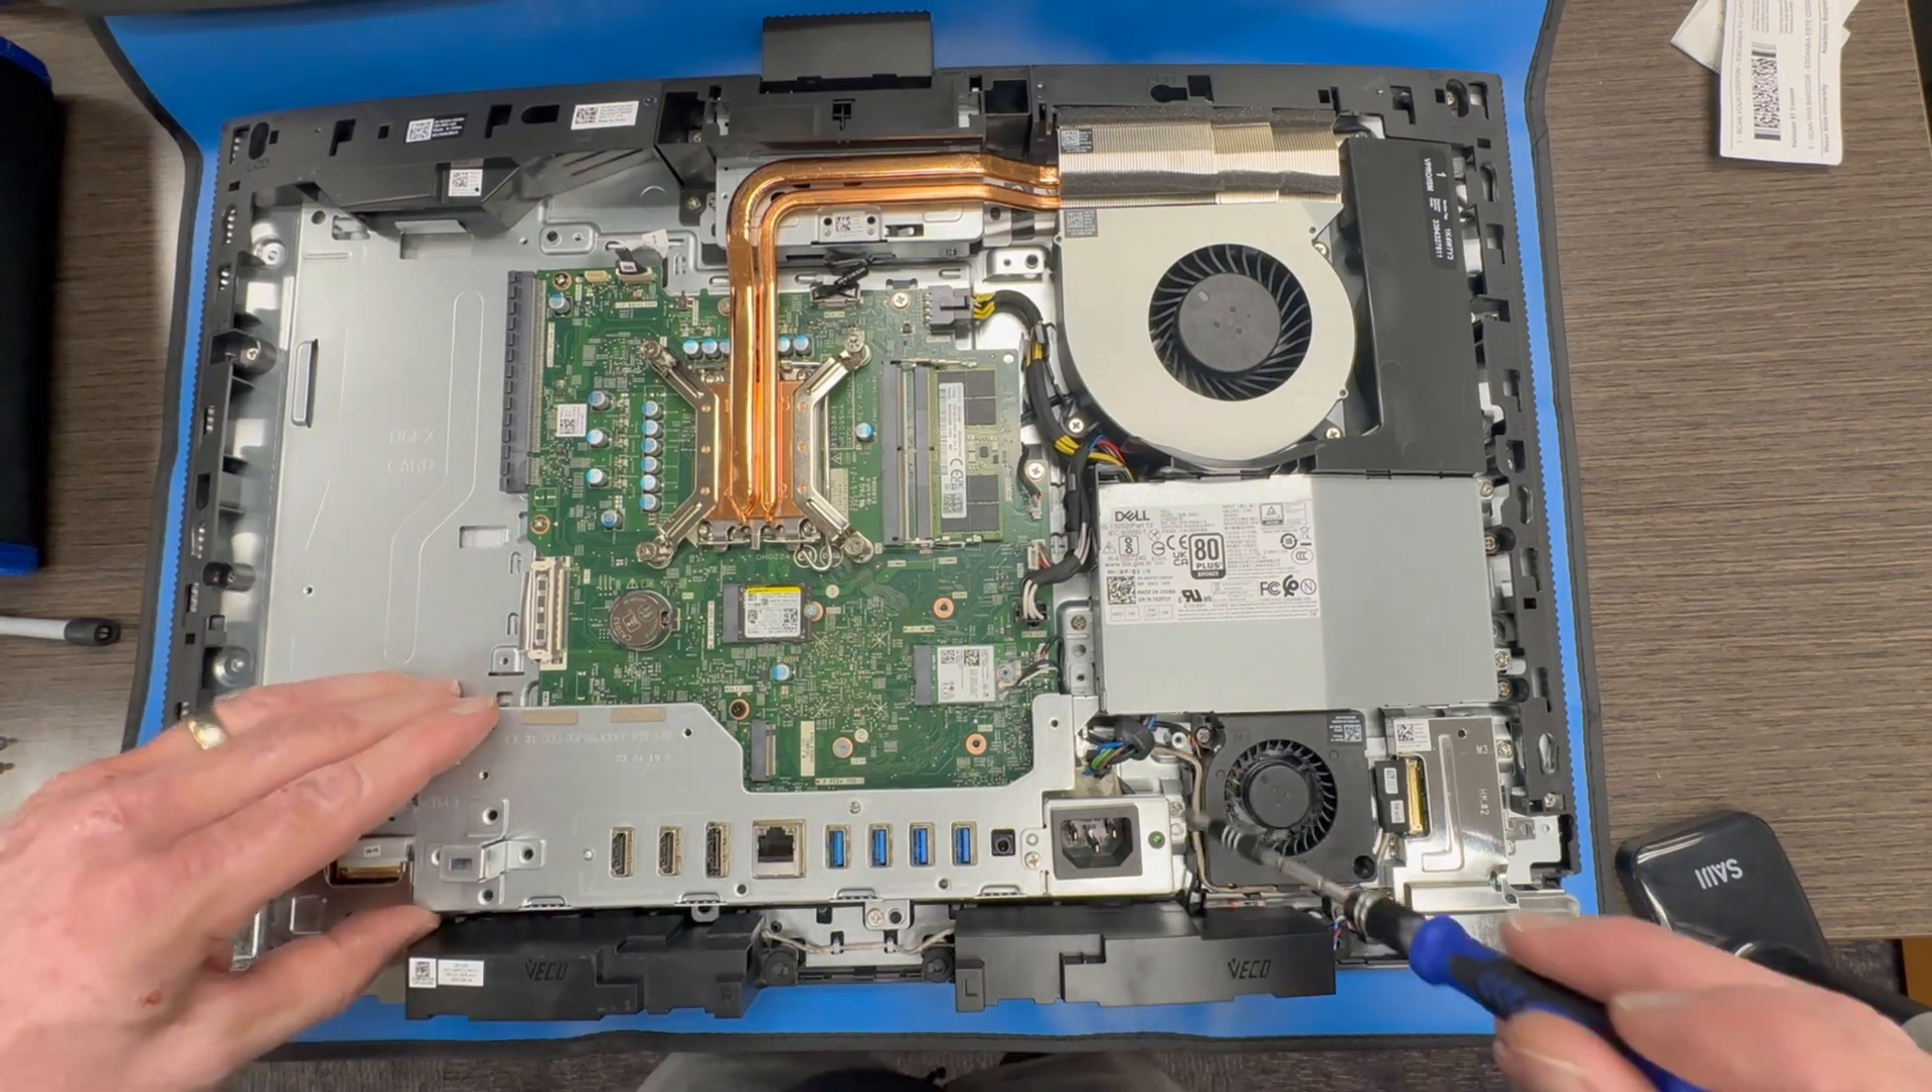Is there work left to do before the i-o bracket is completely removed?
Yes.